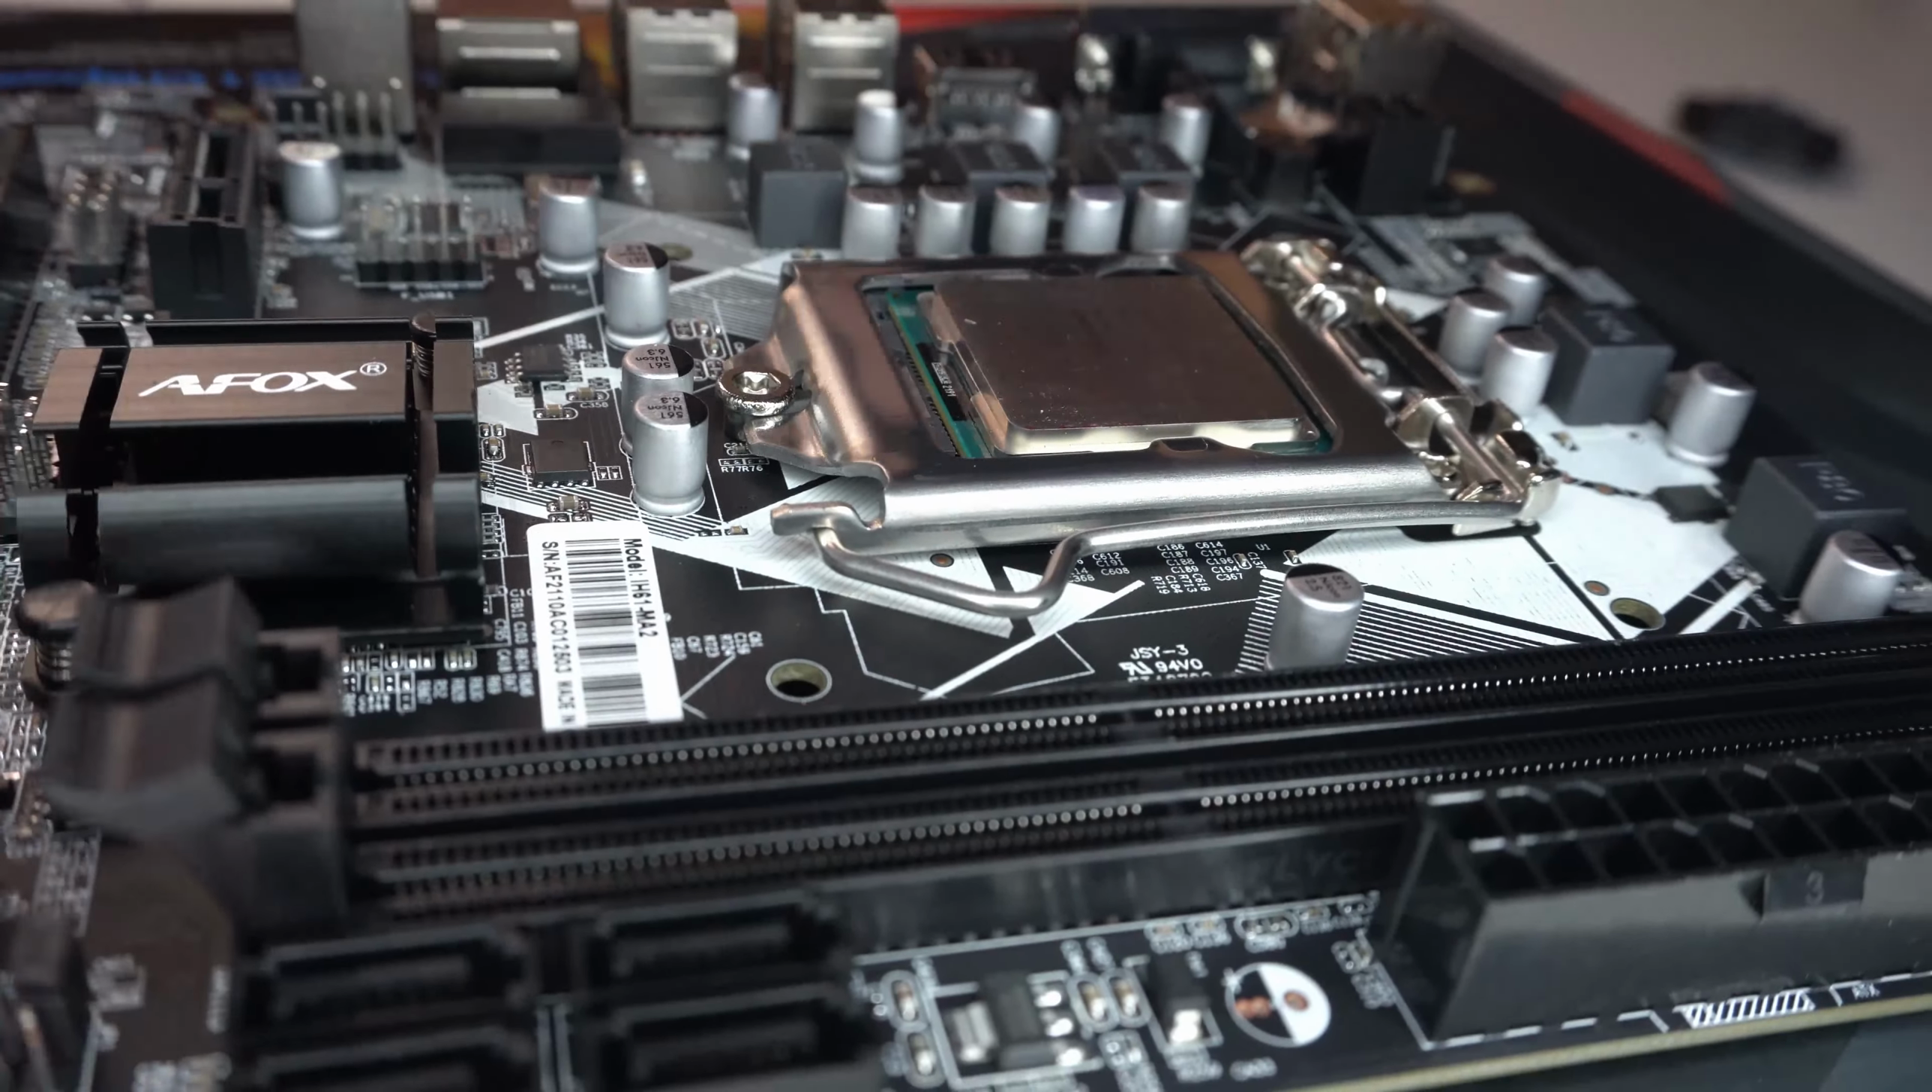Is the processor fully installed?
Yes.